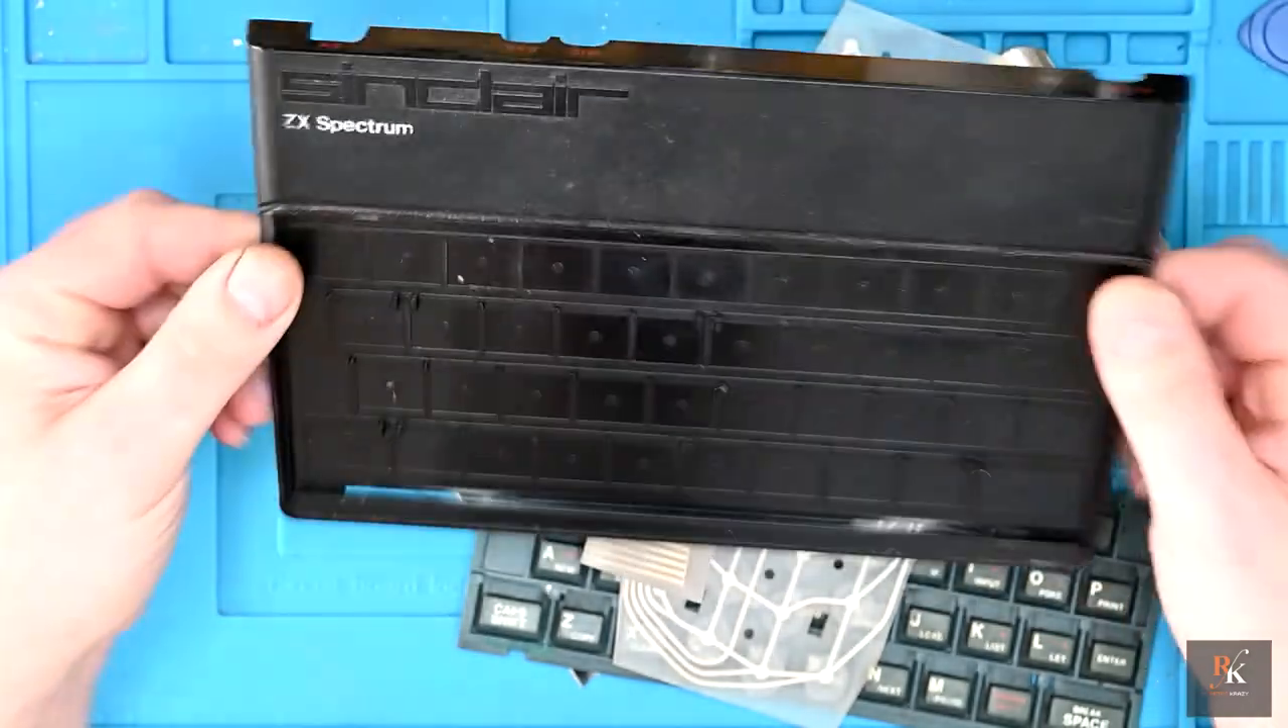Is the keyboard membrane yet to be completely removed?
No.